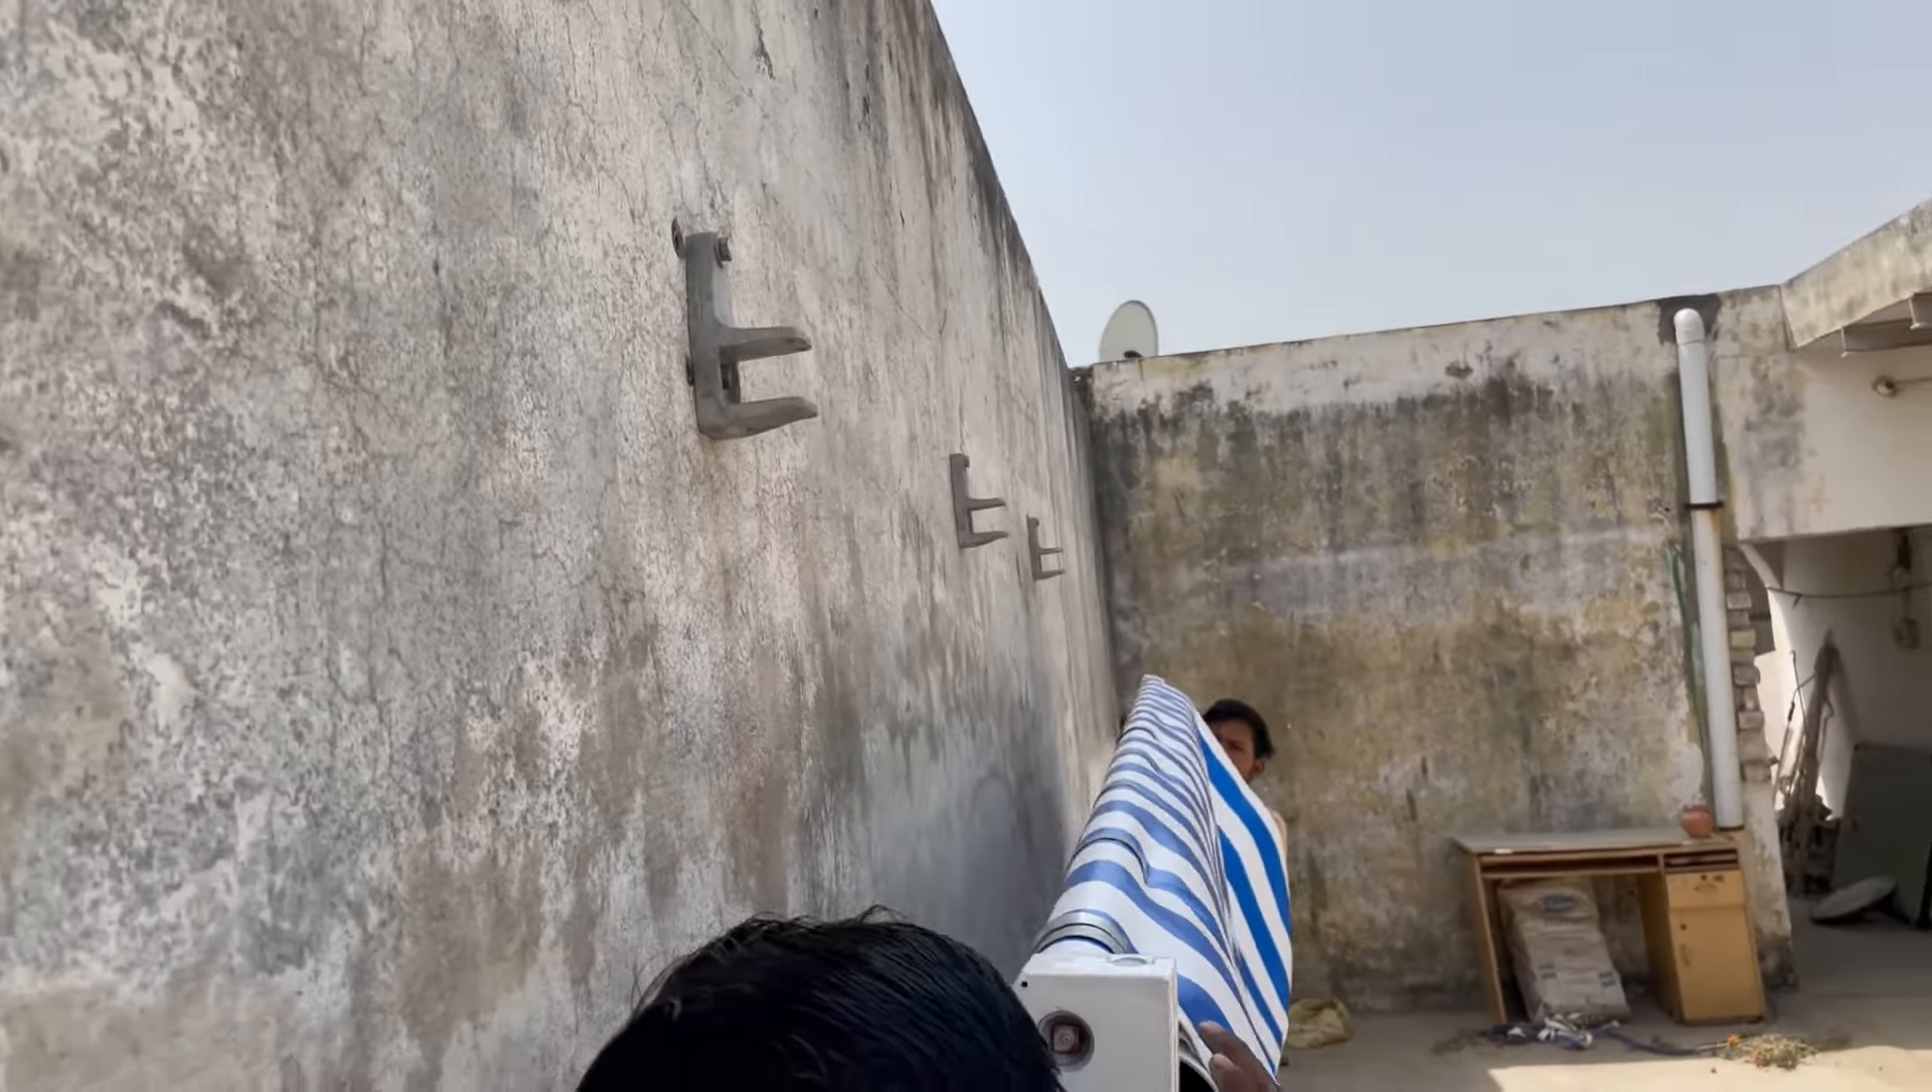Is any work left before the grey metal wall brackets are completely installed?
No.